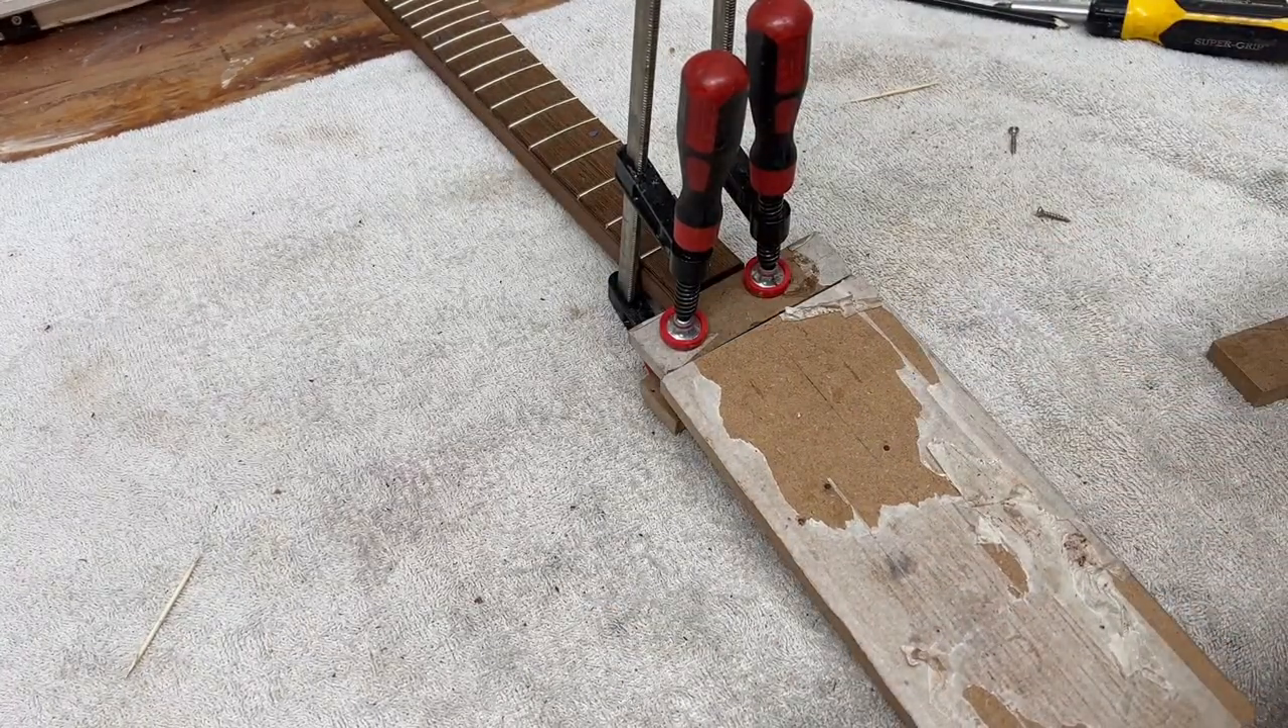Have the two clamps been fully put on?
Yes.